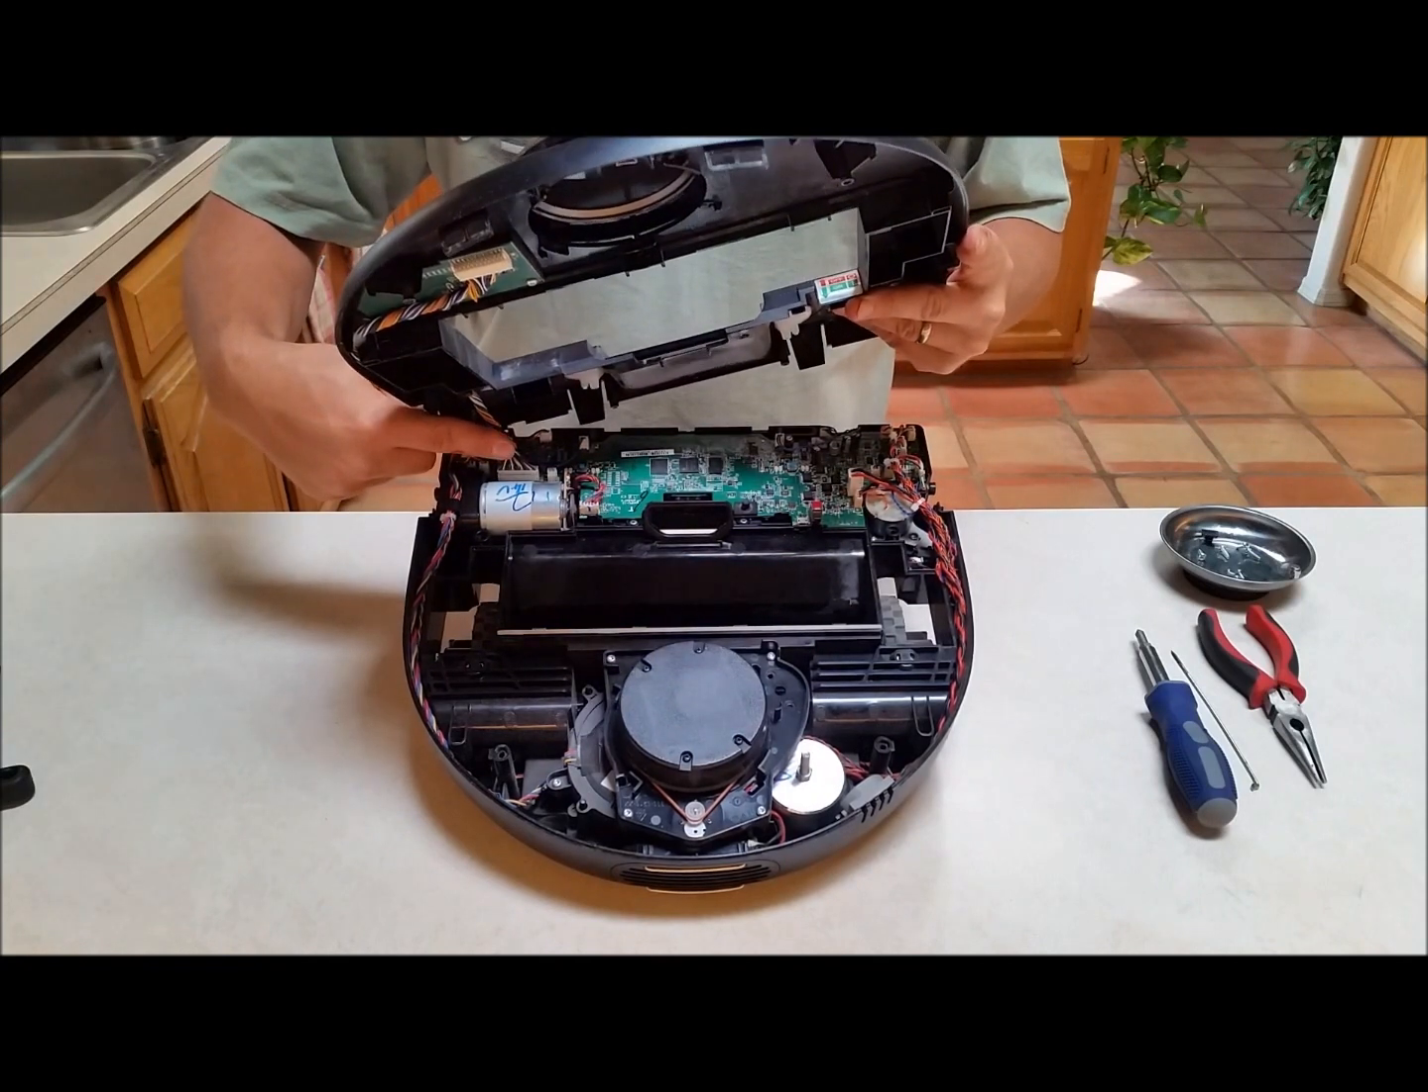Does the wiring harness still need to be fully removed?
Yes.